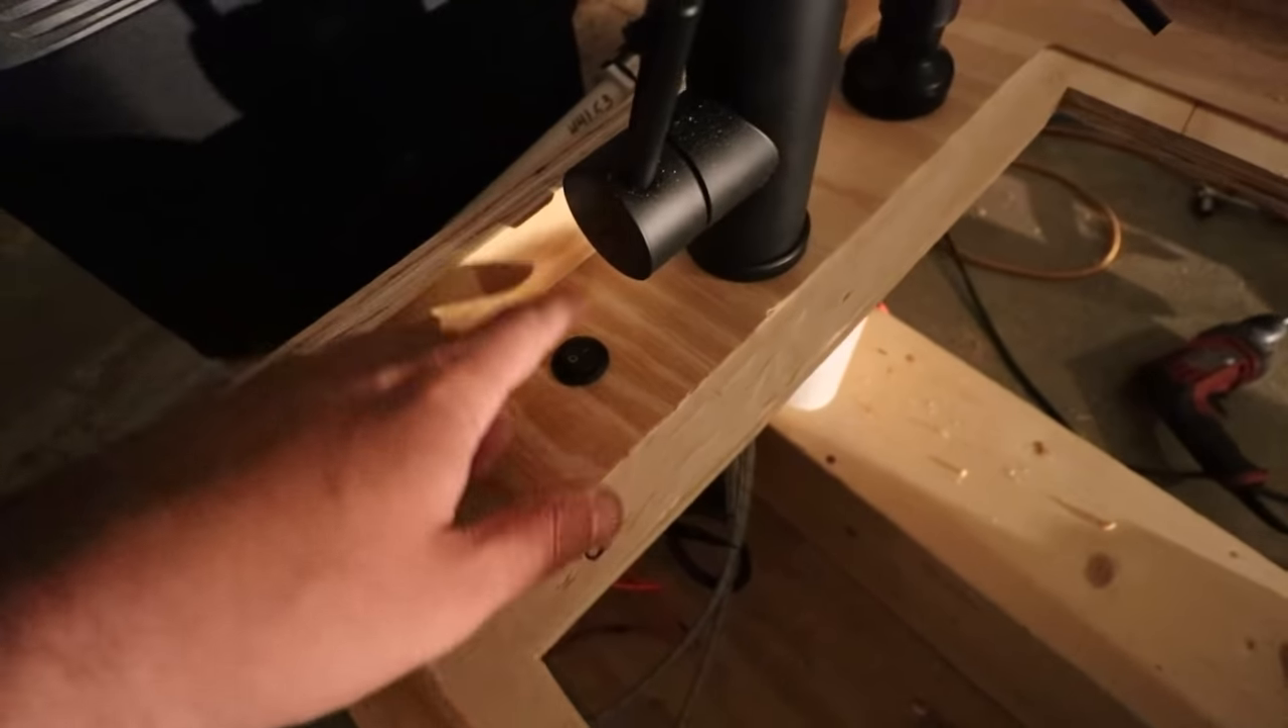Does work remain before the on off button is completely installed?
No.